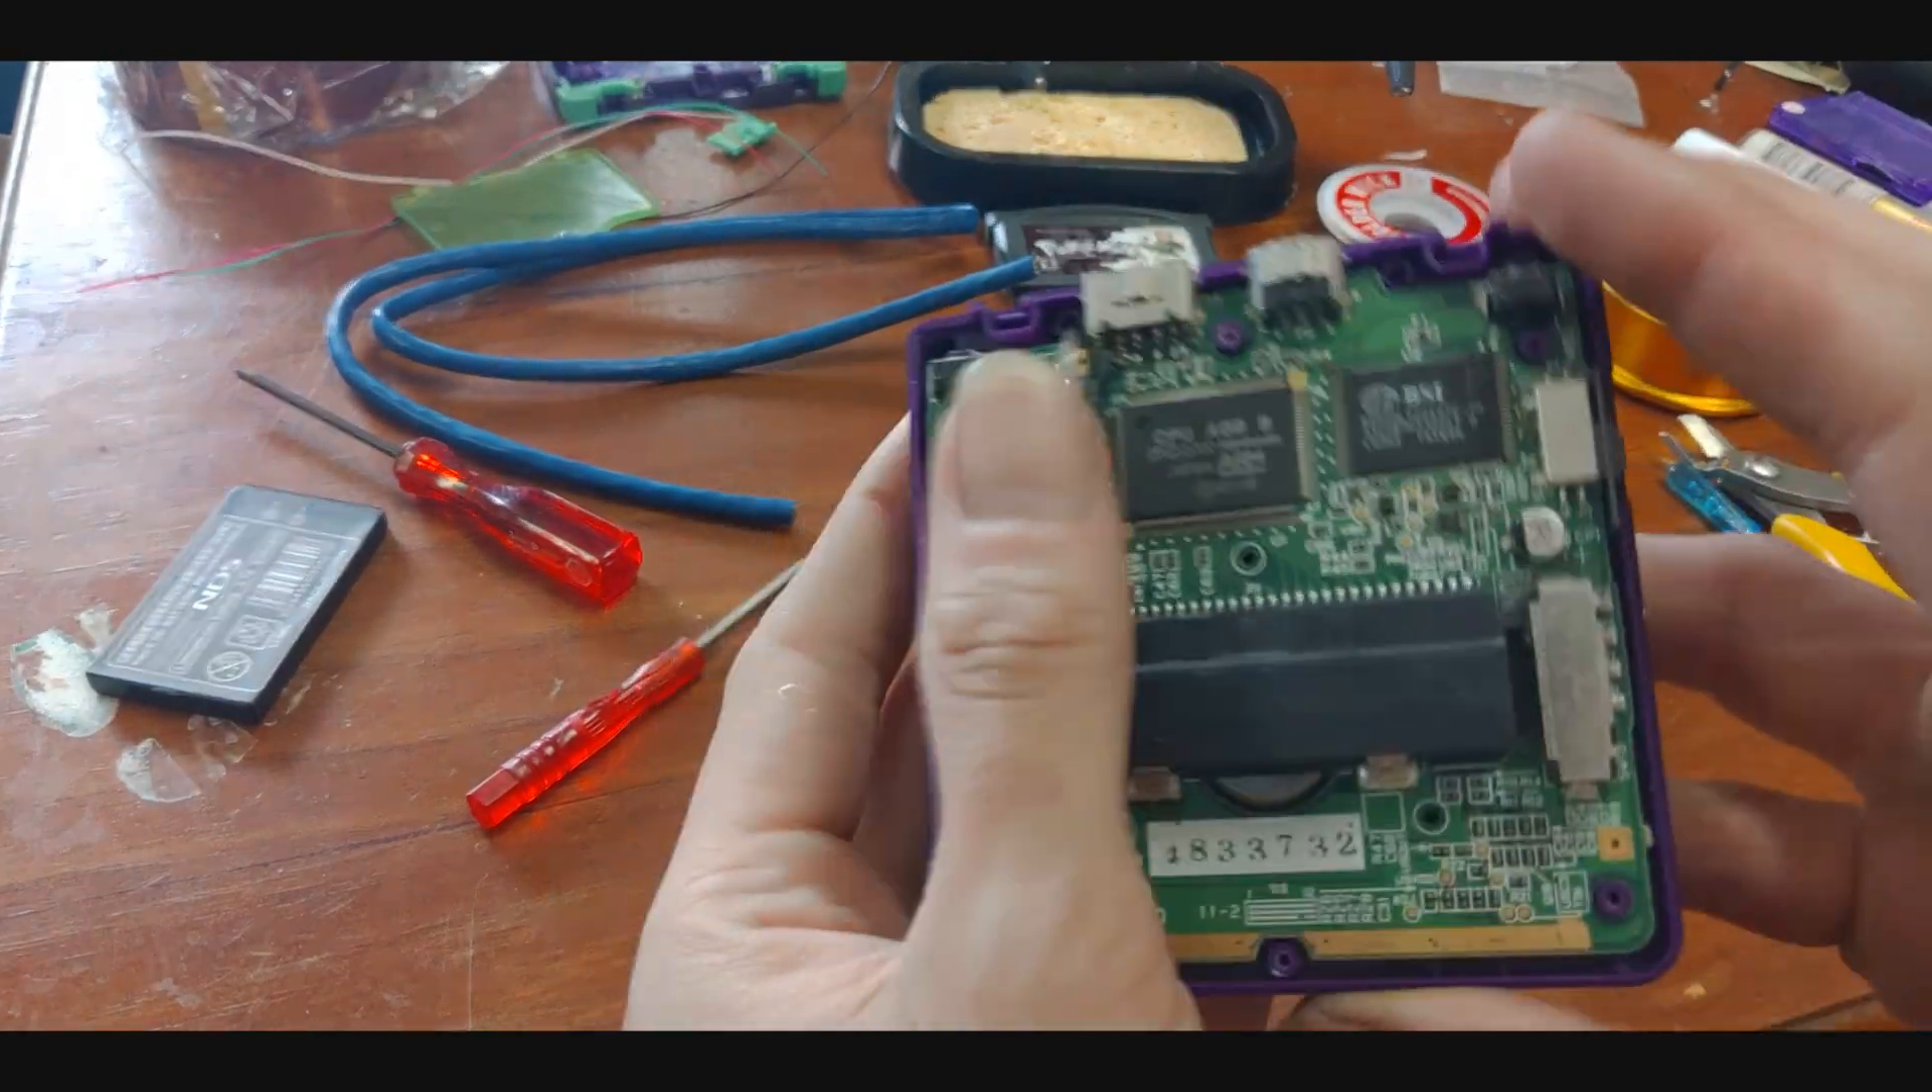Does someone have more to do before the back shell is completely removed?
No.